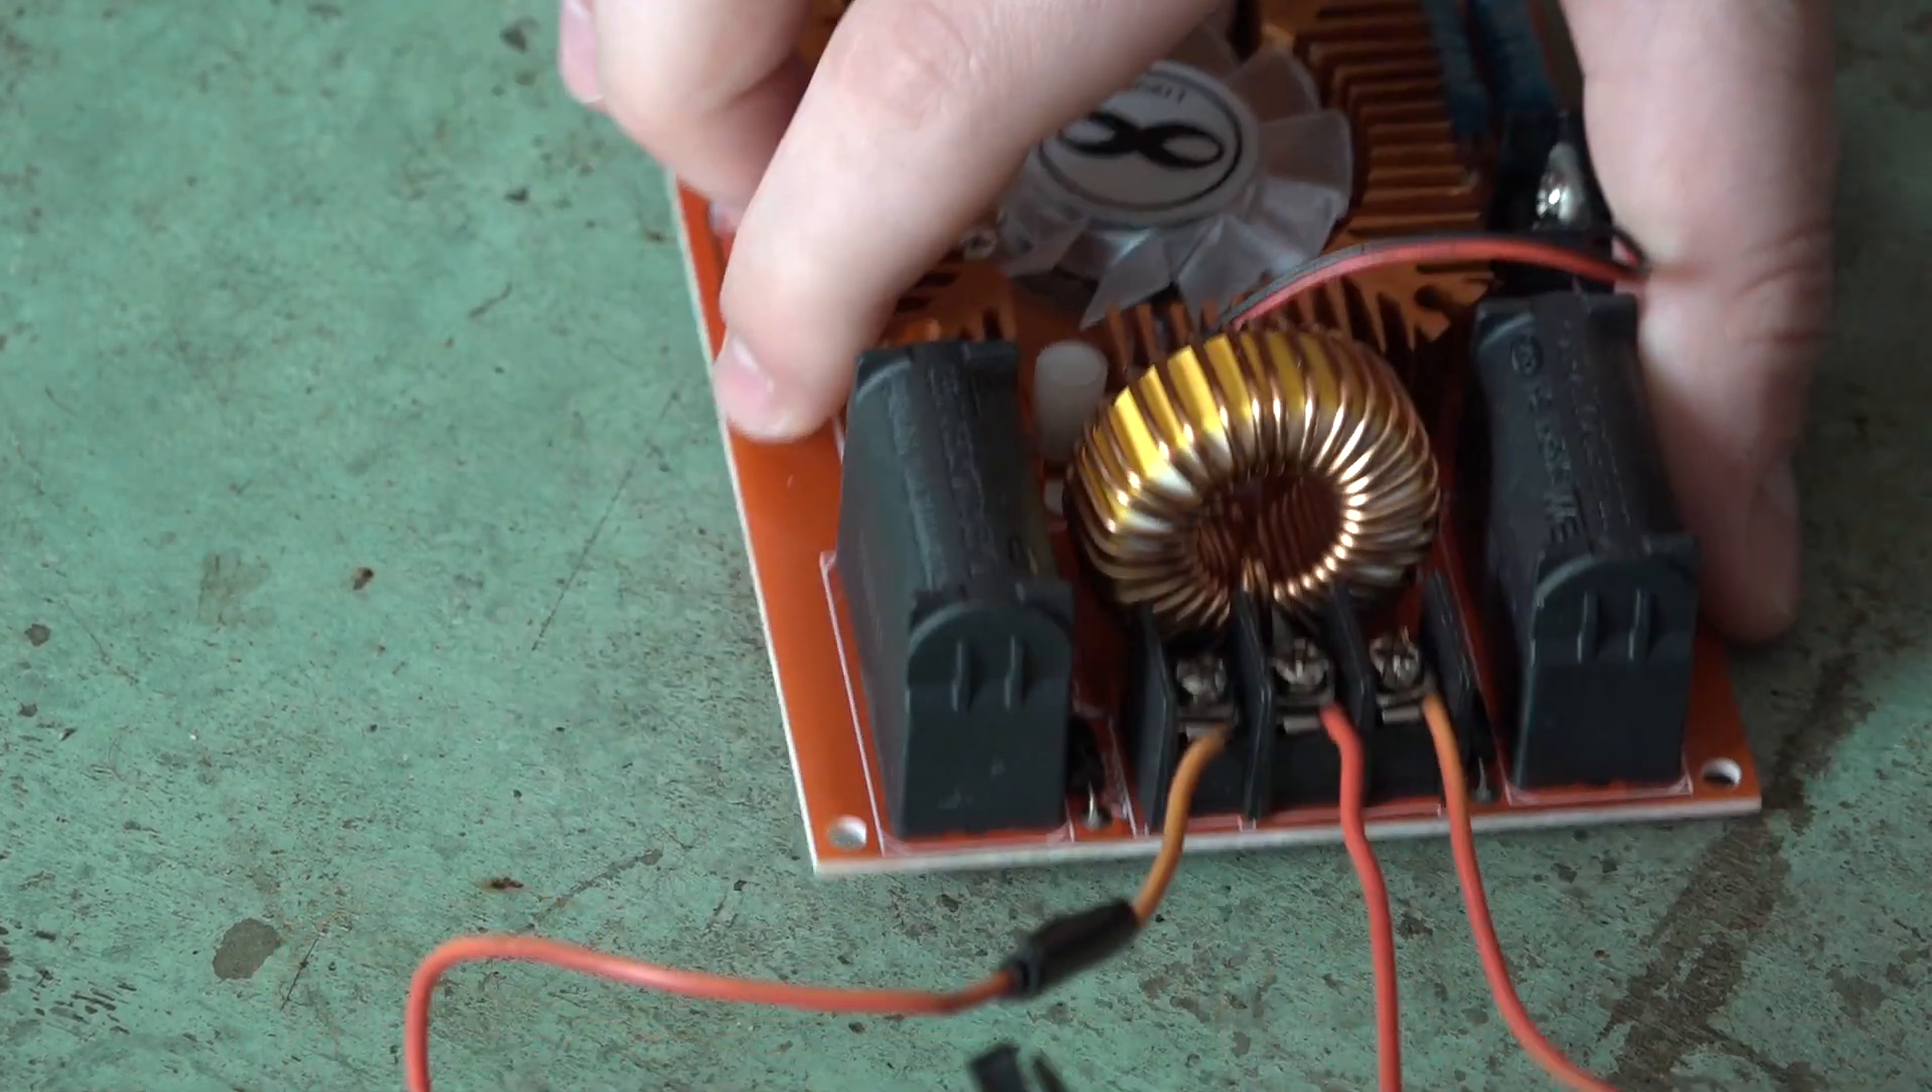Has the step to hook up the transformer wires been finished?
Yes.